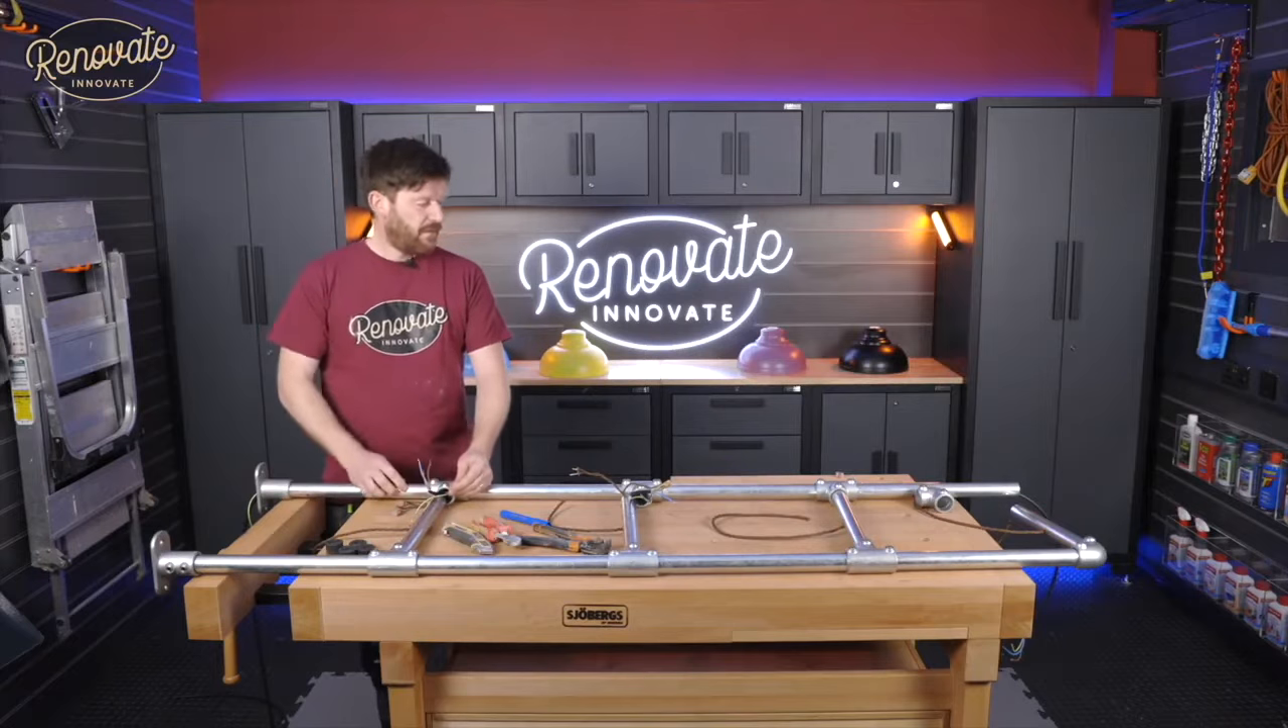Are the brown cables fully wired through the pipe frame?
No.